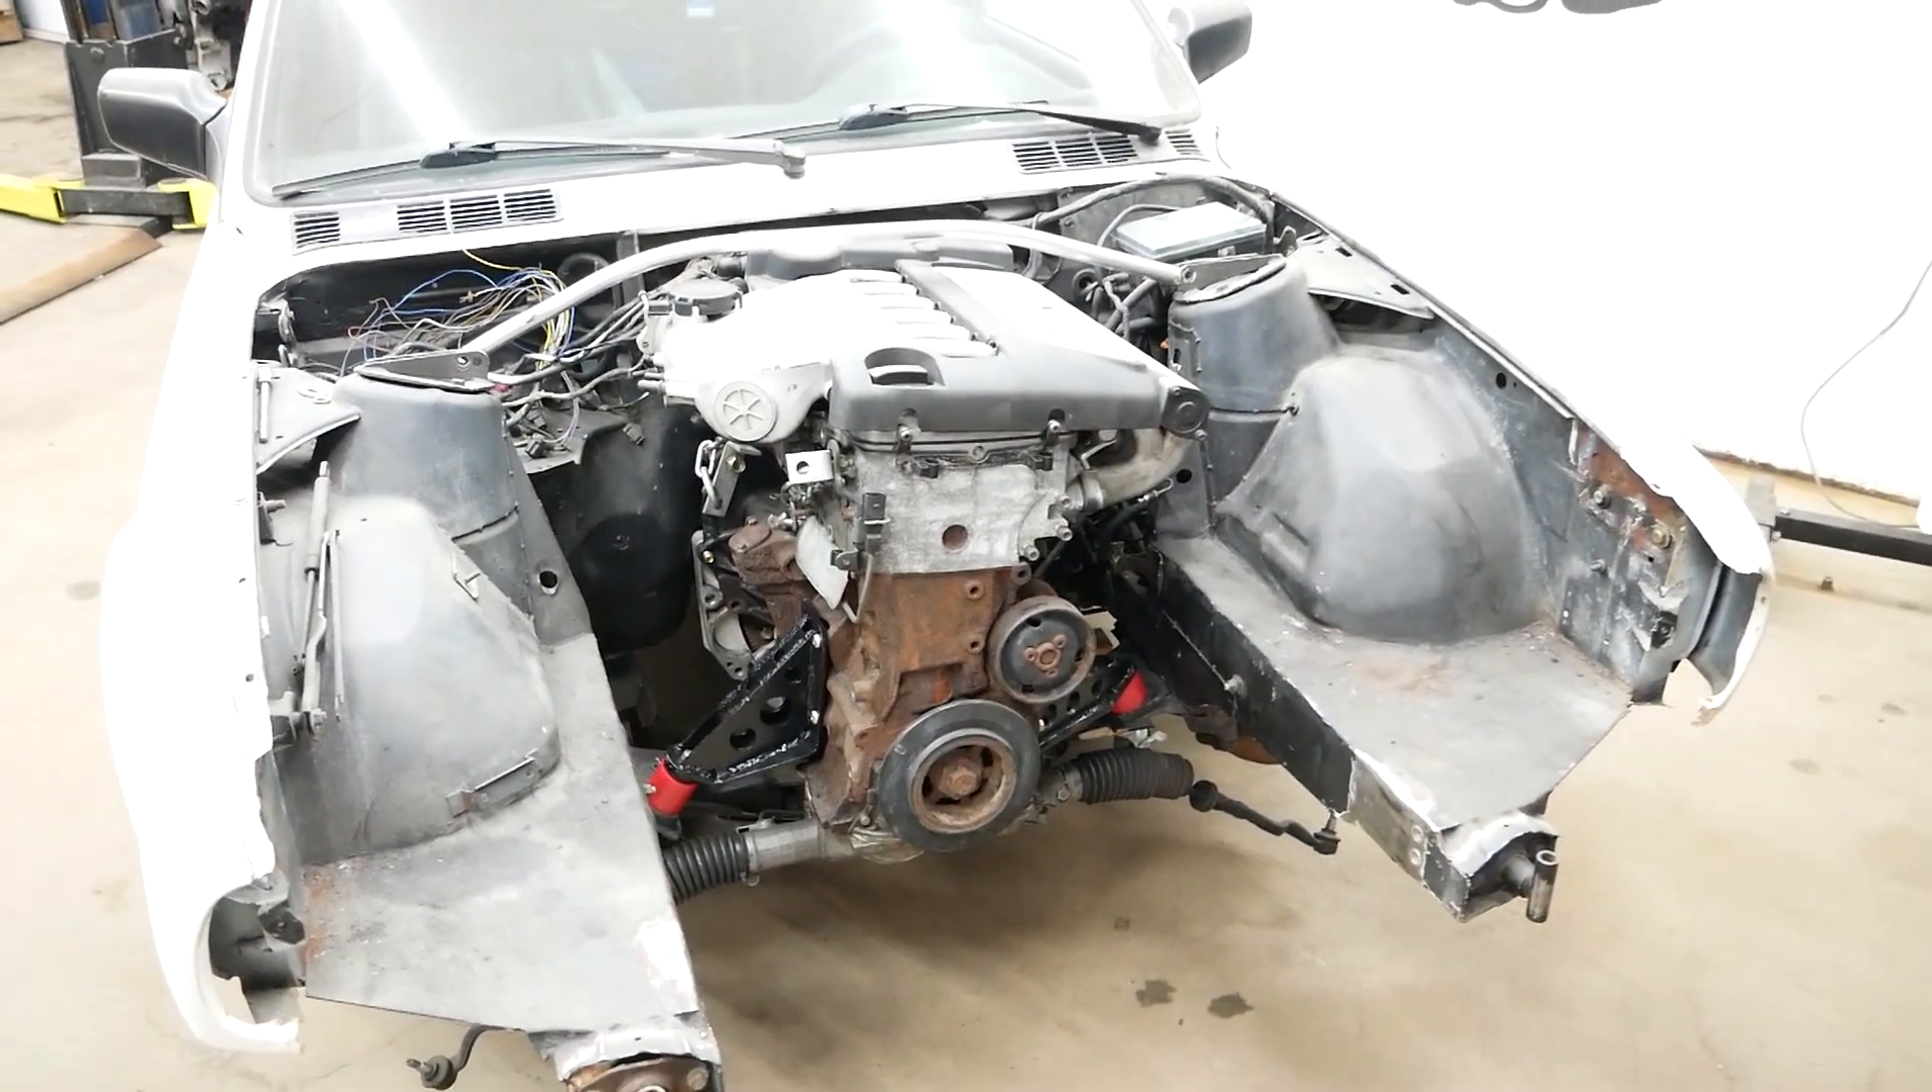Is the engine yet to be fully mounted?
No.